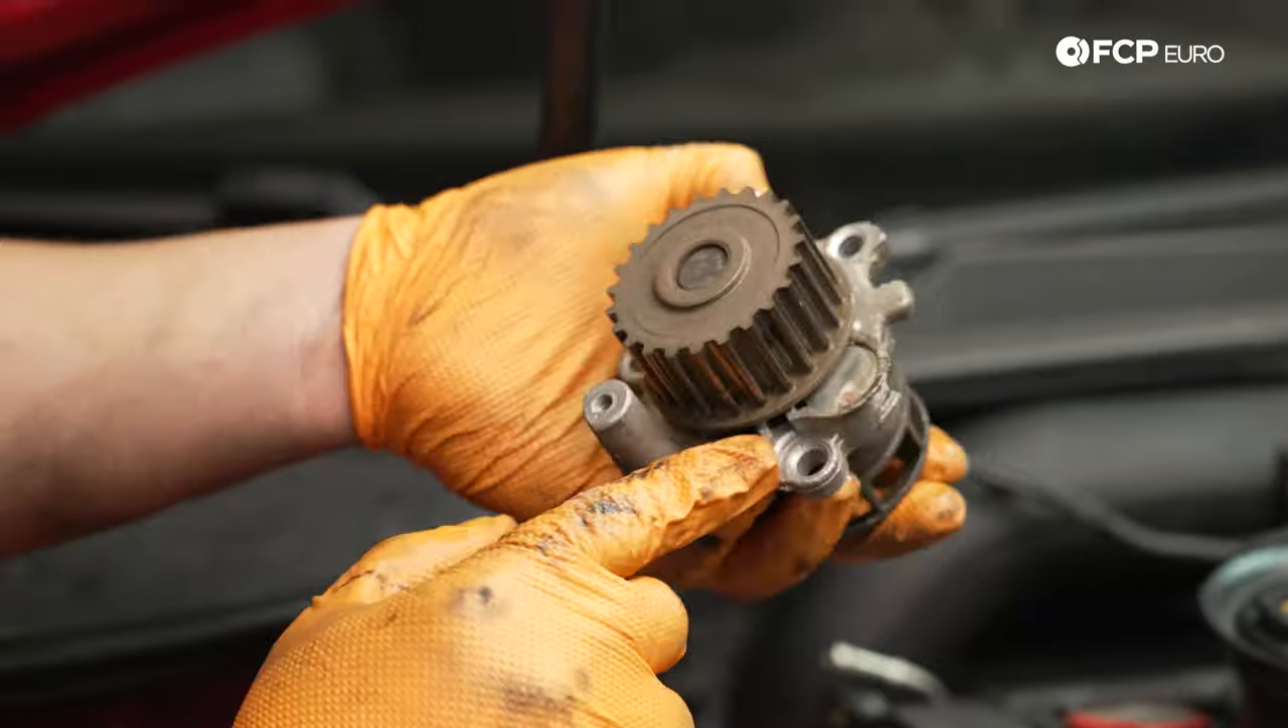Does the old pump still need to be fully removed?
No.